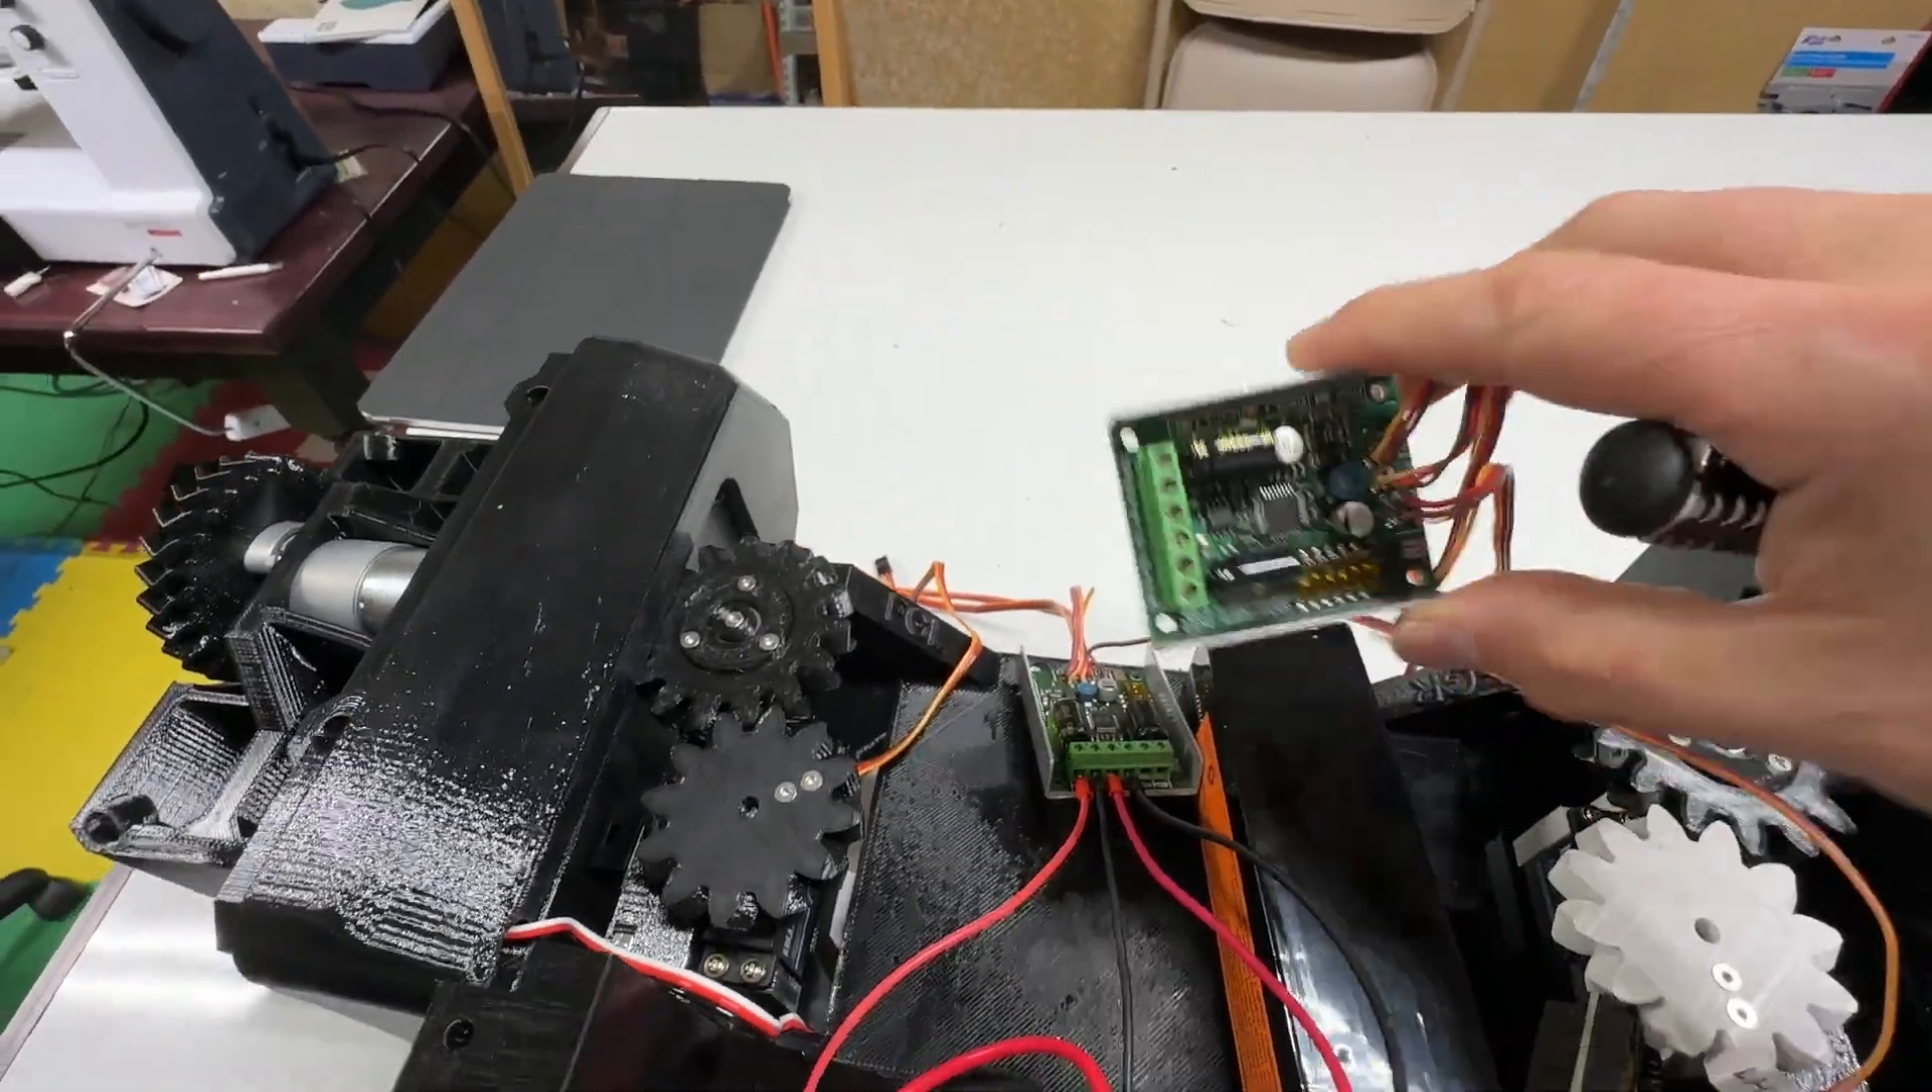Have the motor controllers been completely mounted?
No.